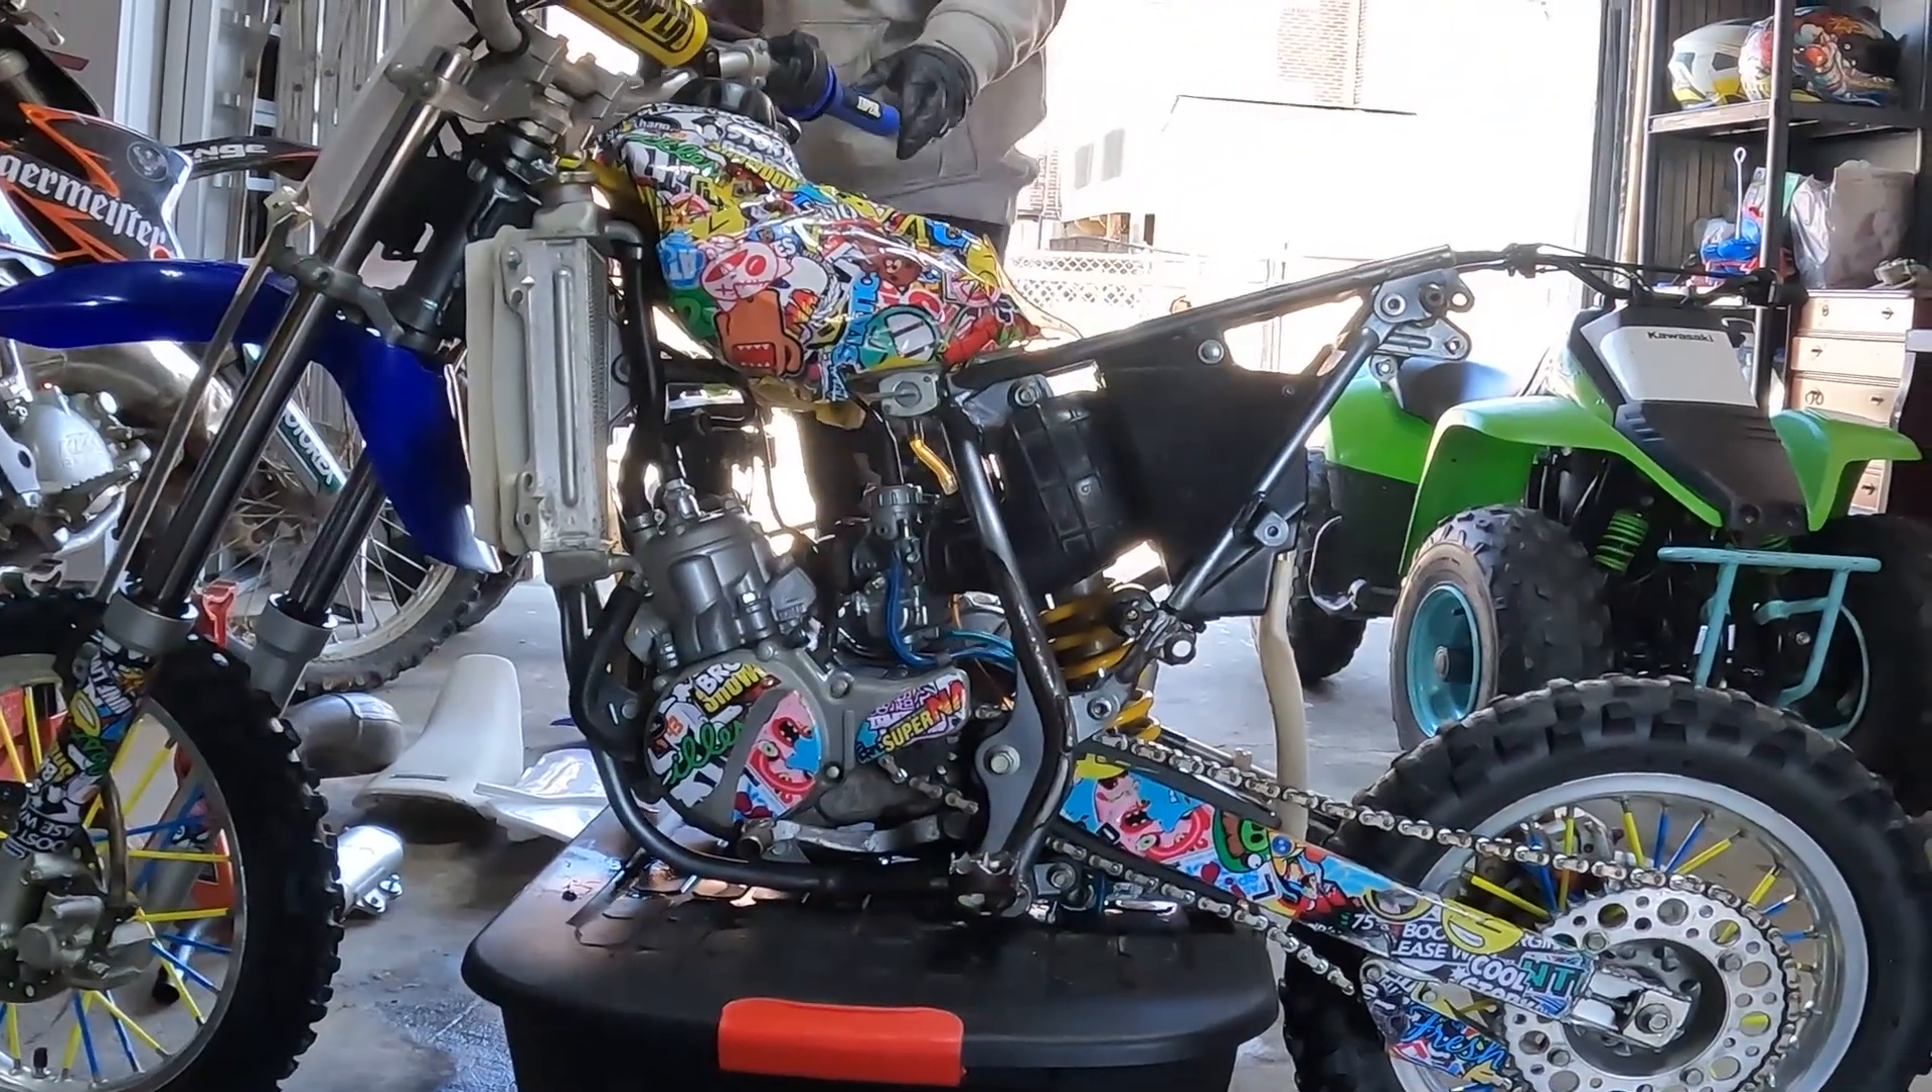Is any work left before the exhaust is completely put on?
Yes.